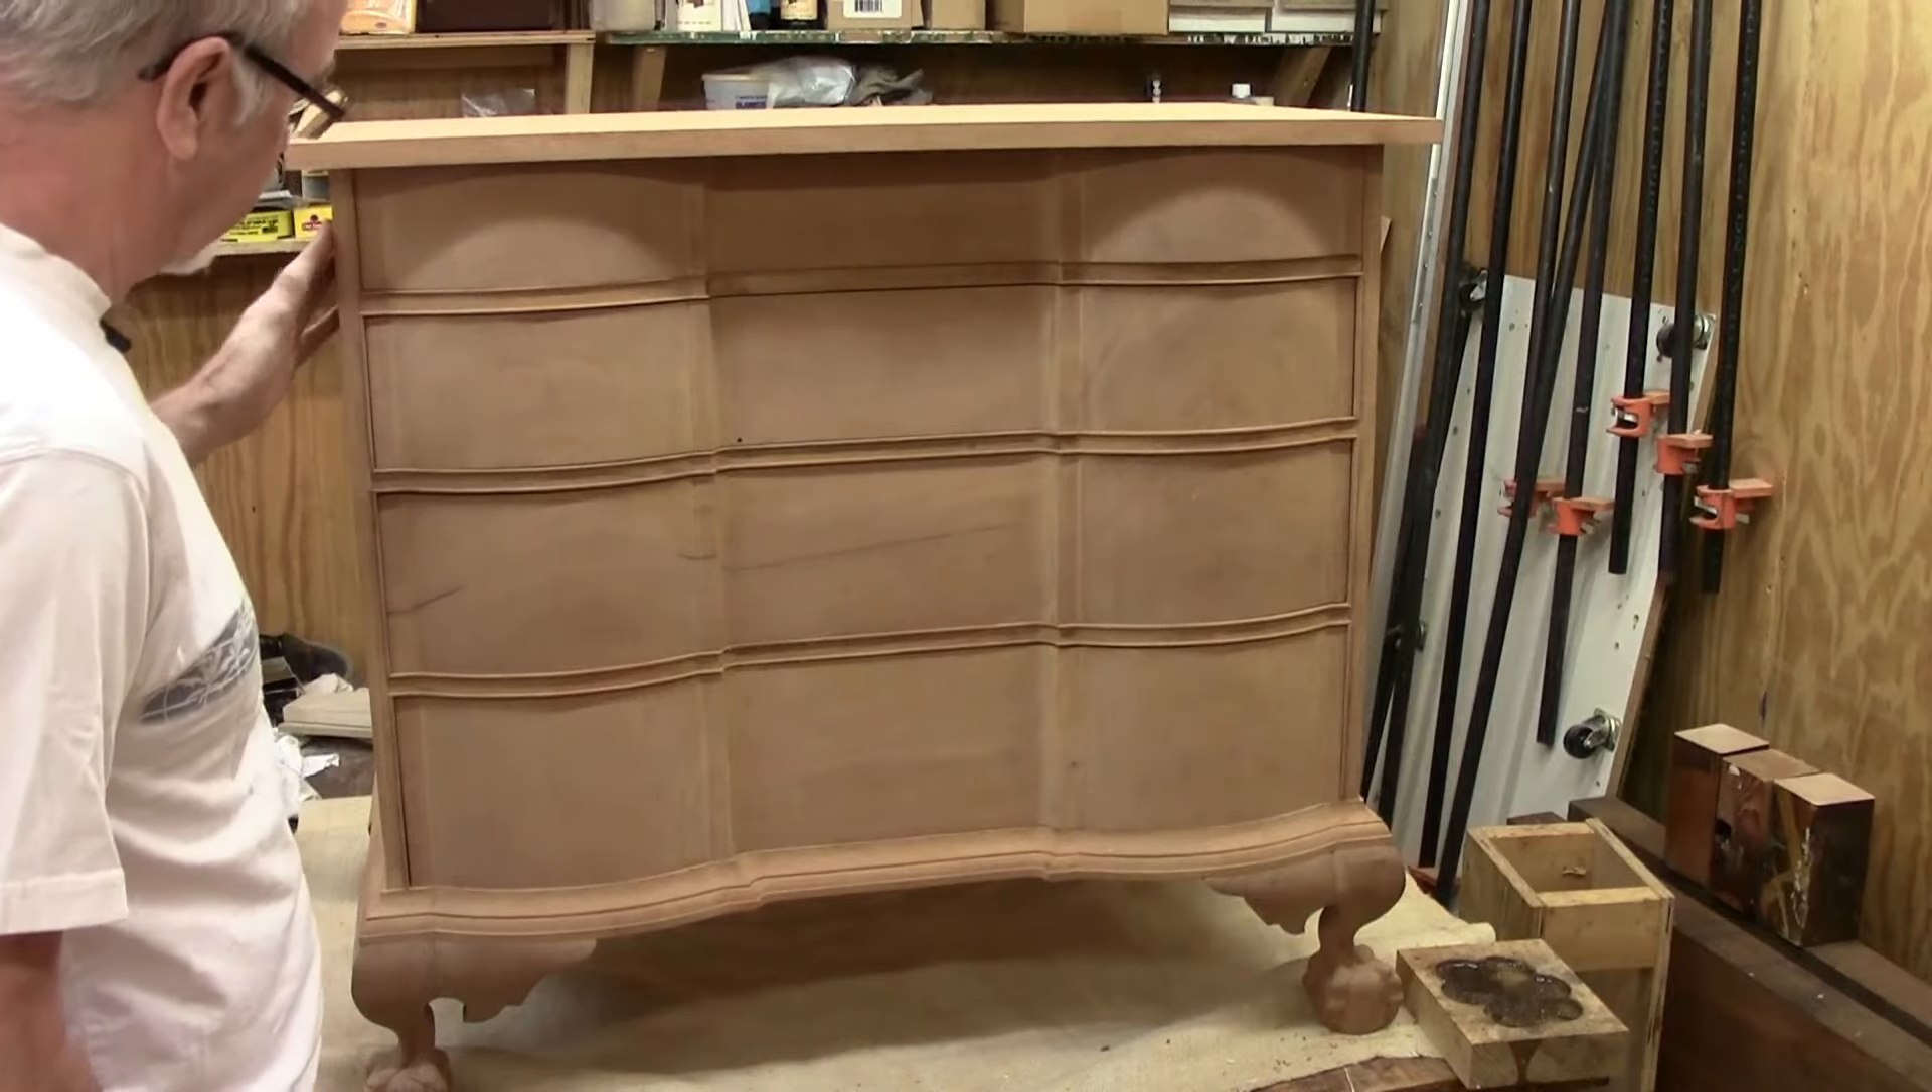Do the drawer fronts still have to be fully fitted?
No.